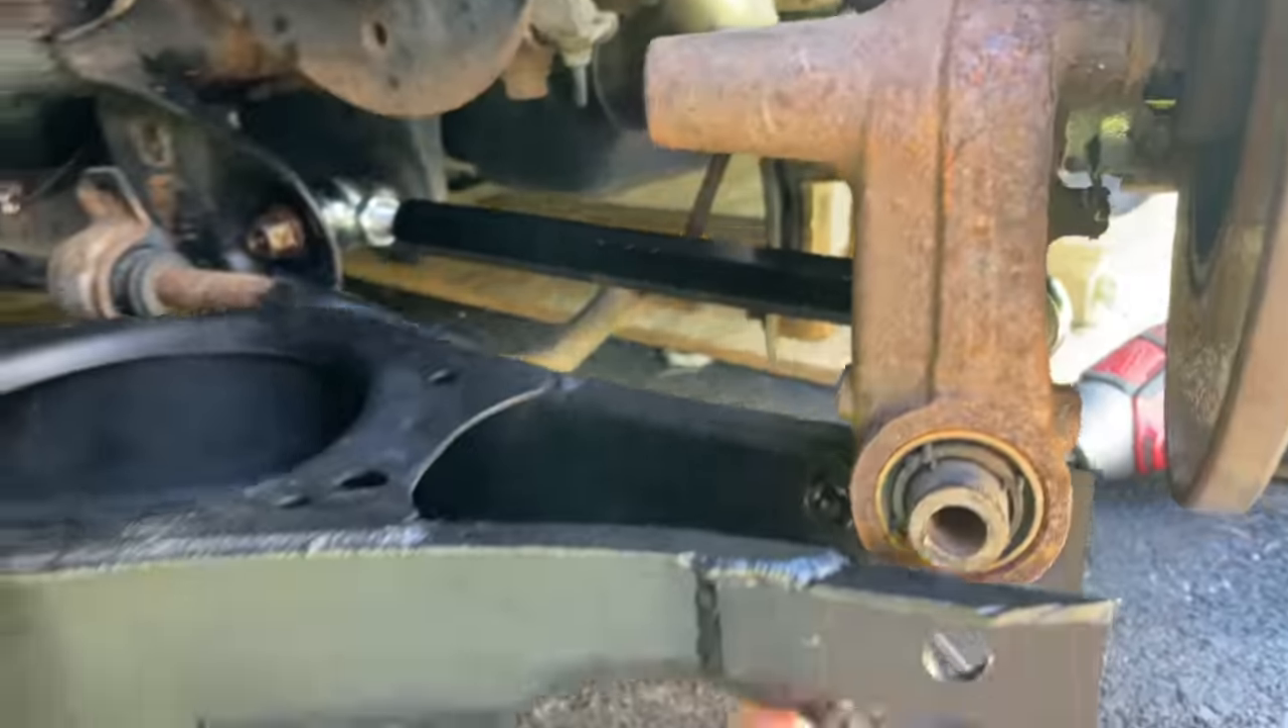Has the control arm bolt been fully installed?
No.